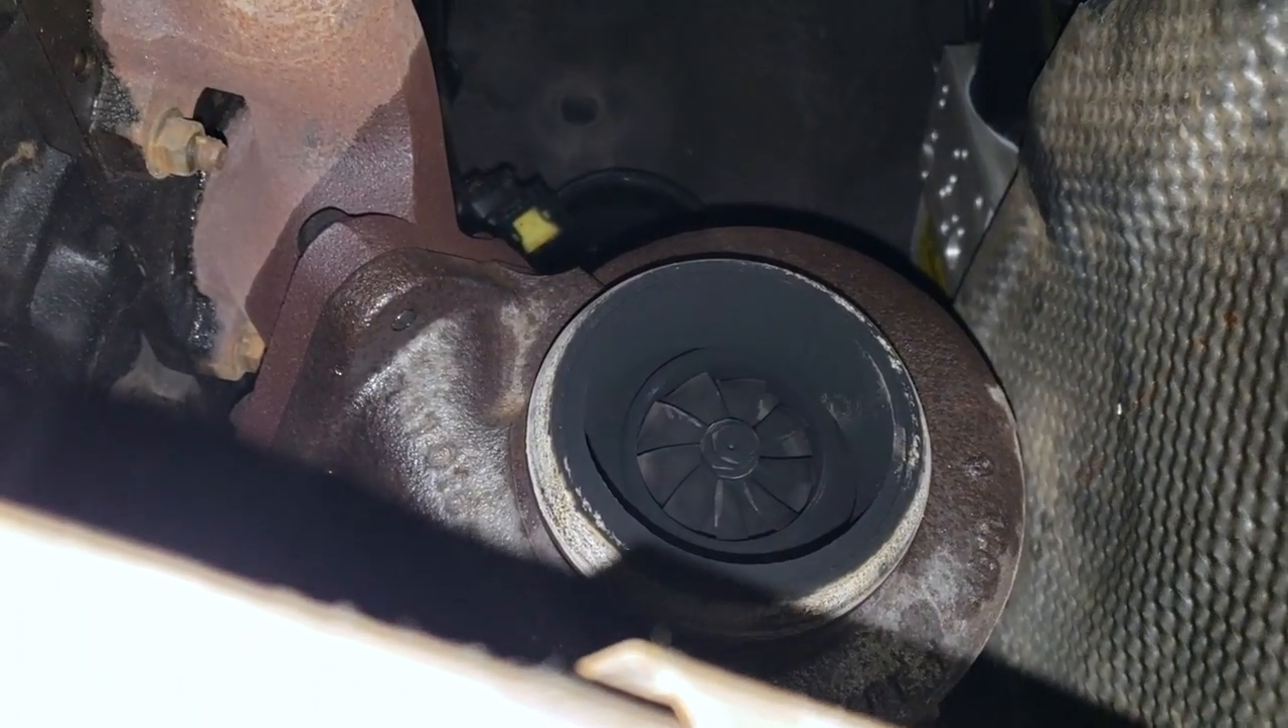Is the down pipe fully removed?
Yes.